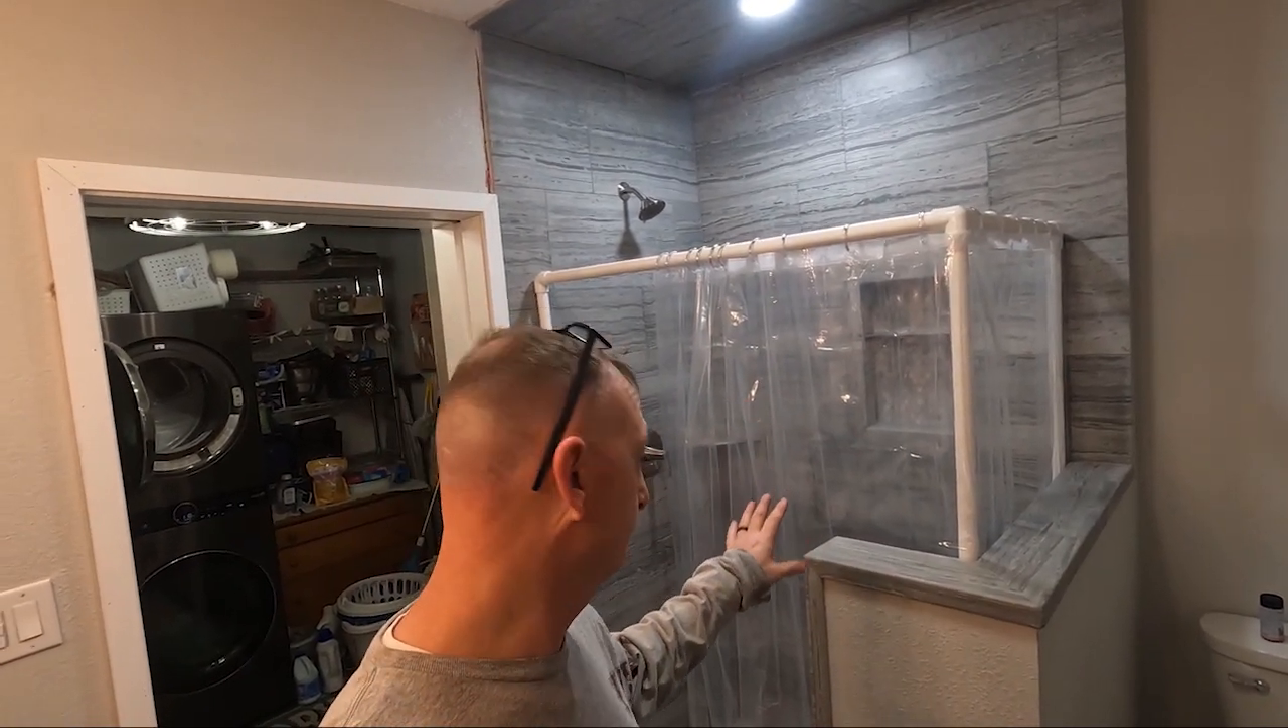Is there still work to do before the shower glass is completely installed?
Yes.